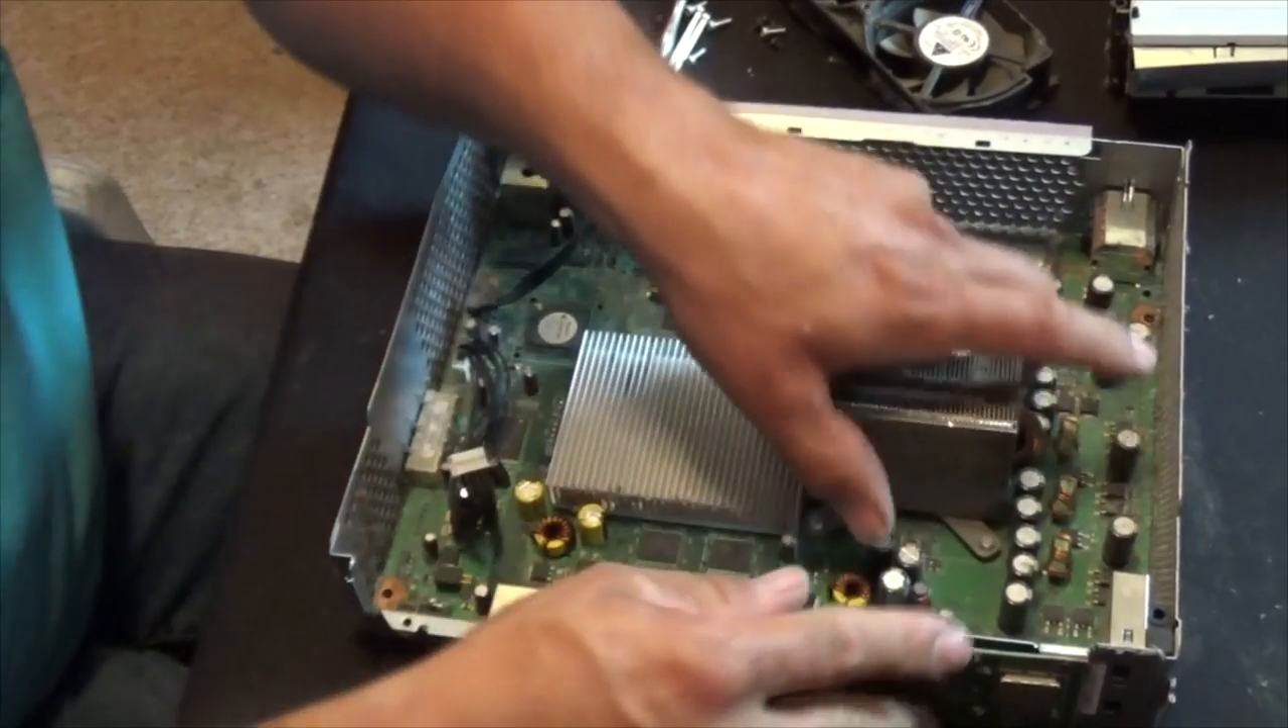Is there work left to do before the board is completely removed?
Yes.